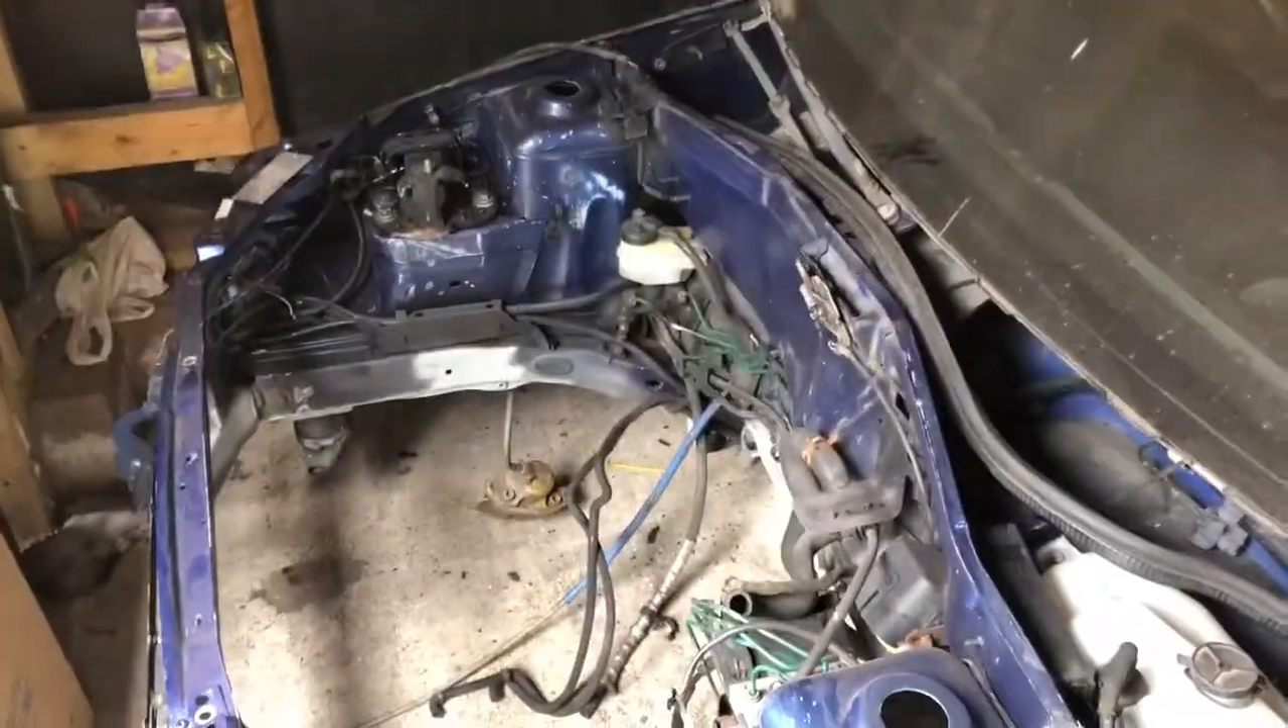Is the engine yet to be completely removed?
No.